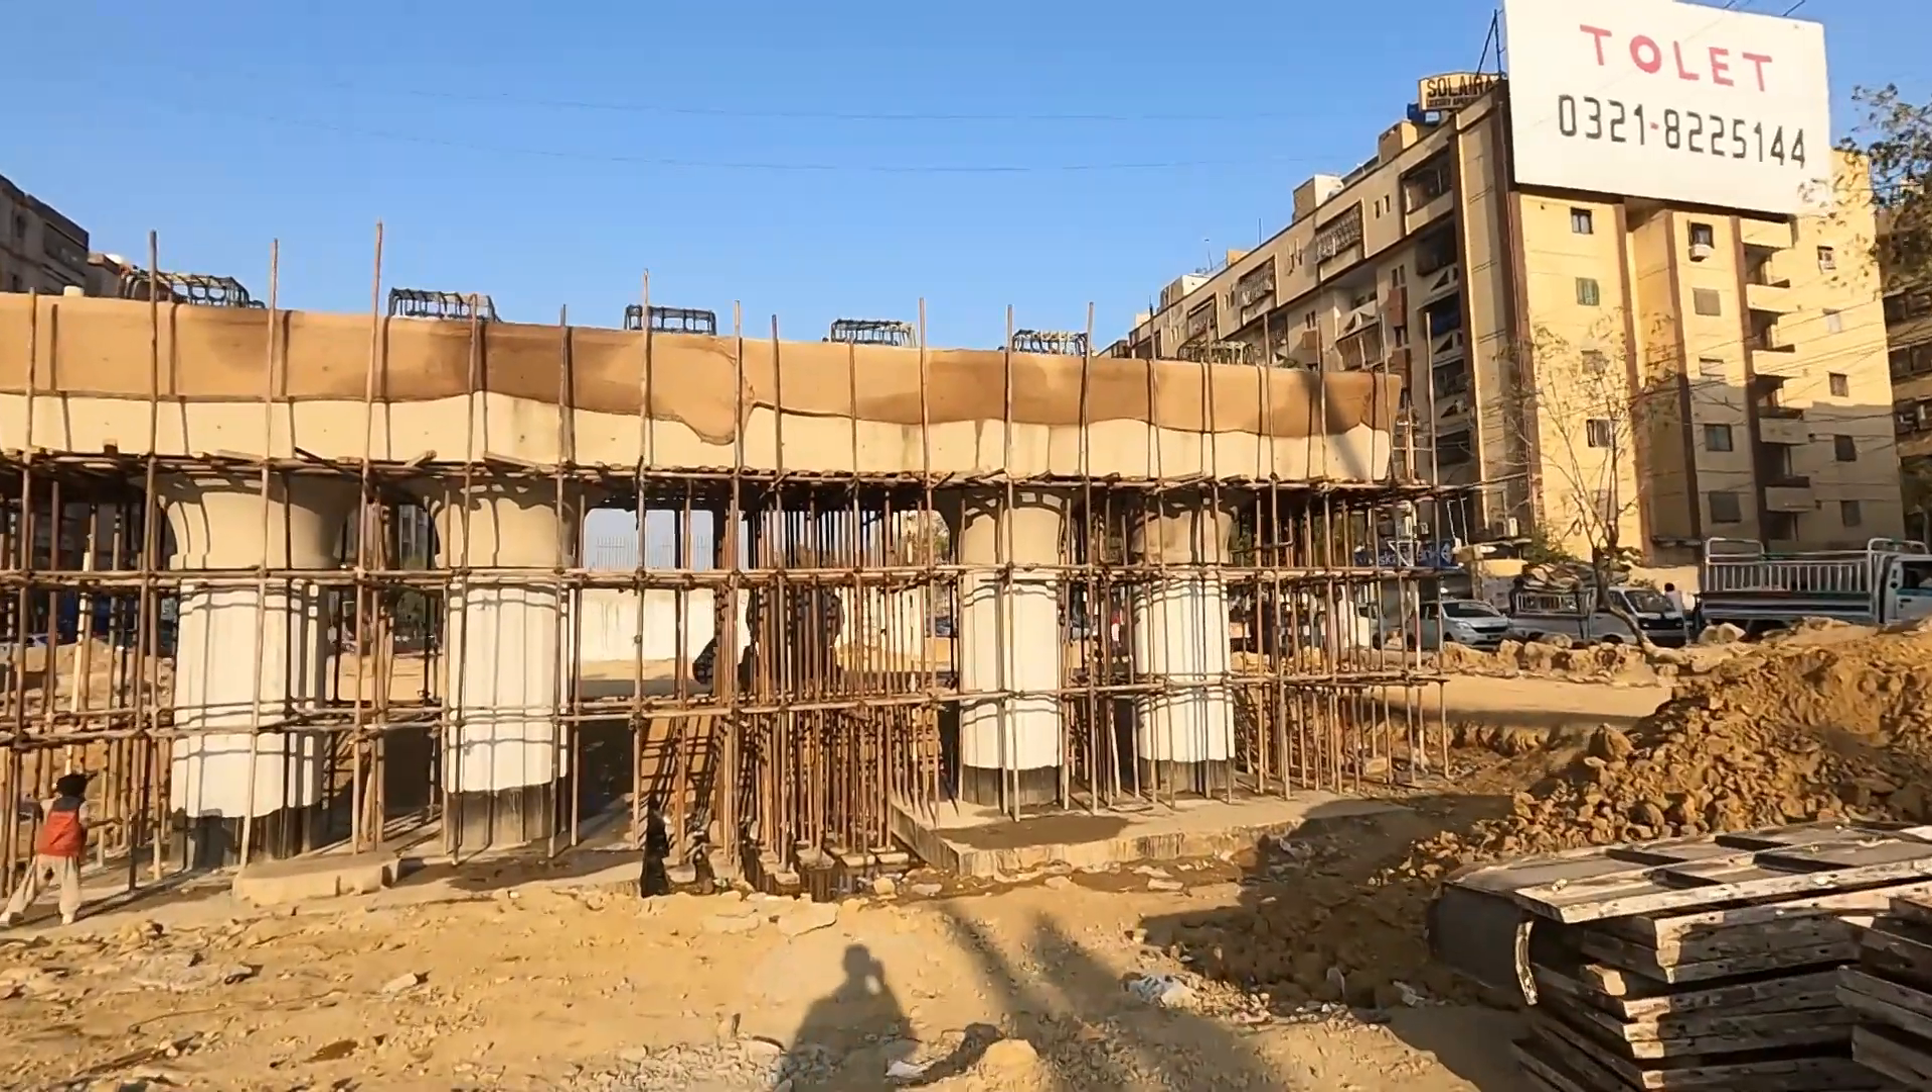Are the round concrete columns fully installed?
Yes.